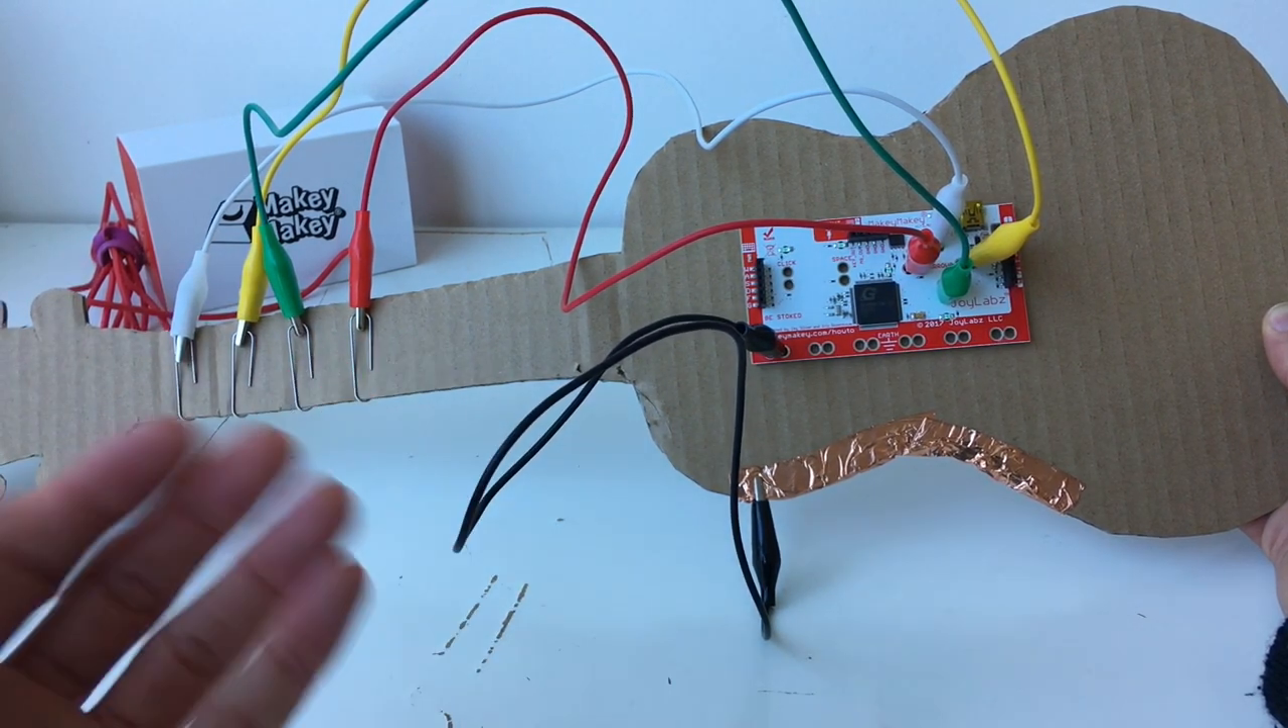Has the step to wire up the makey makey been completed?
Yes.